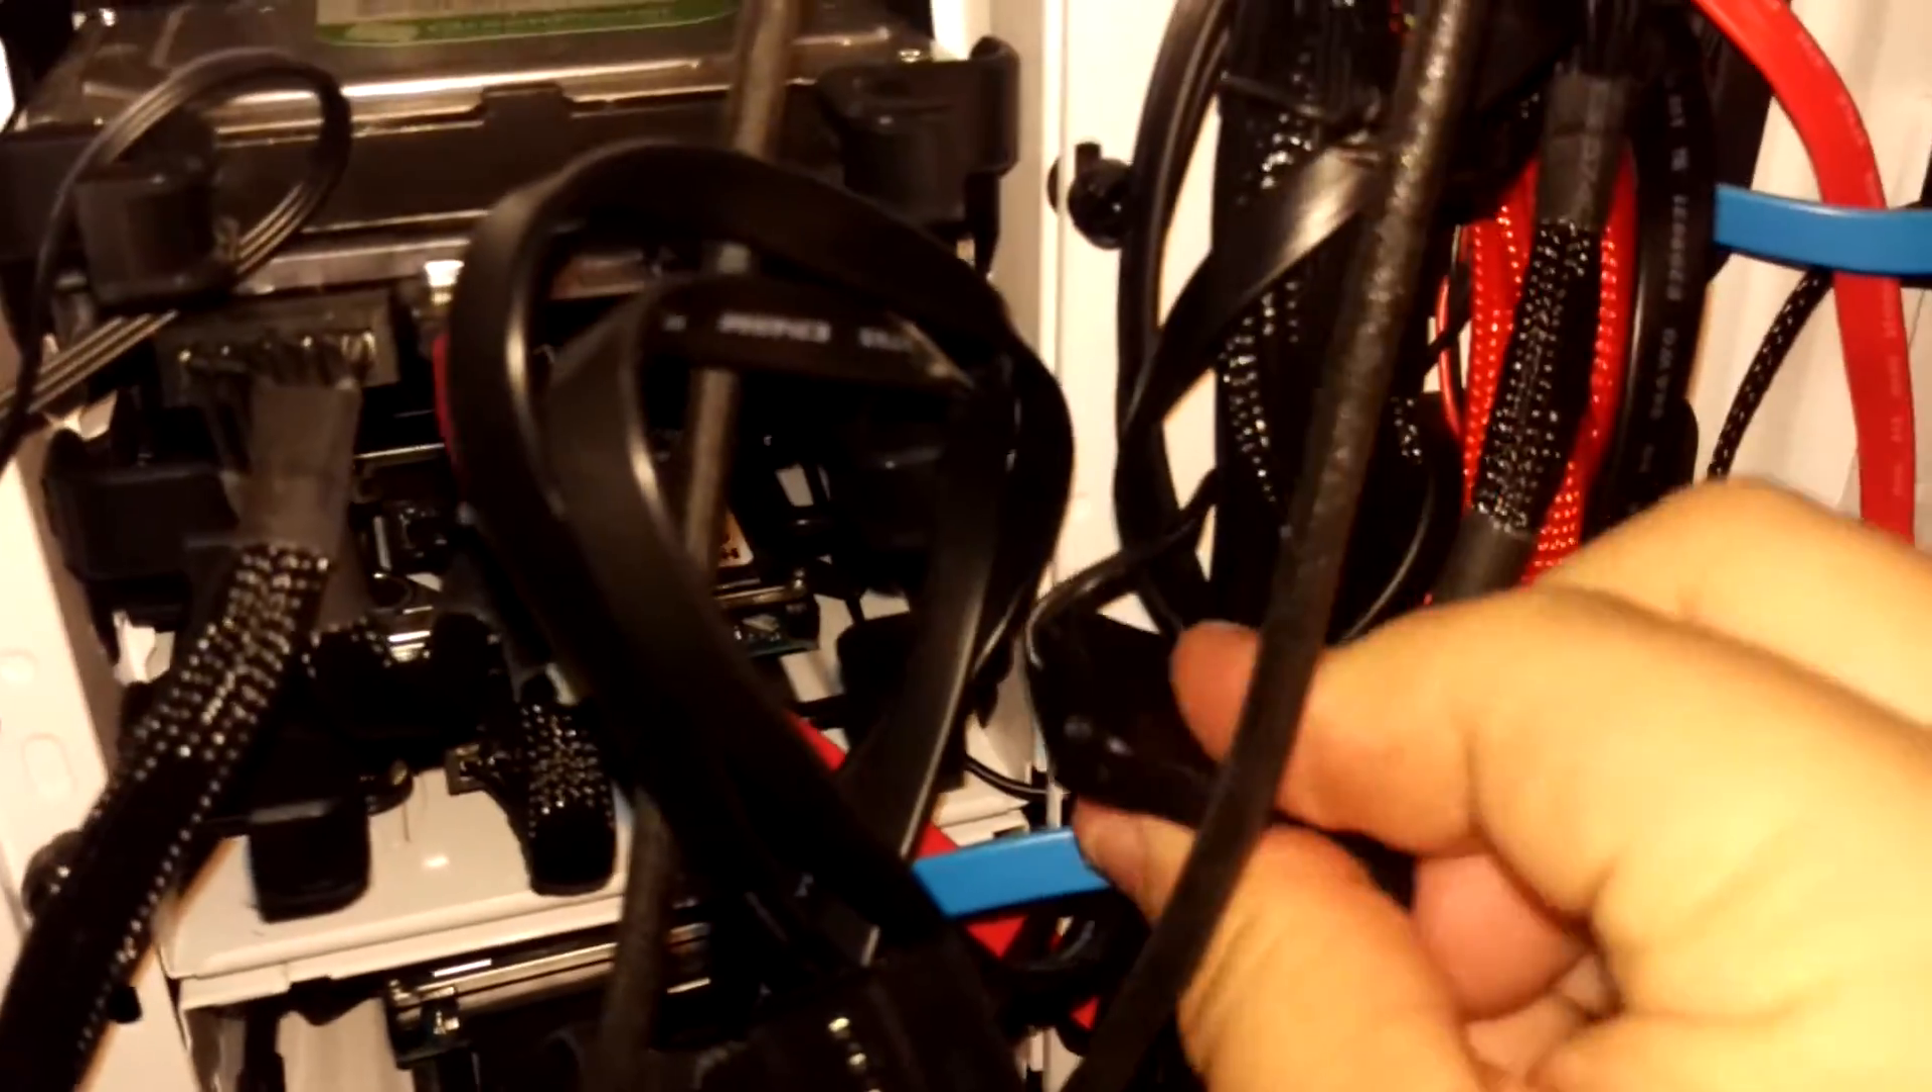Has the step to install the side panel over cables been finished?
No.